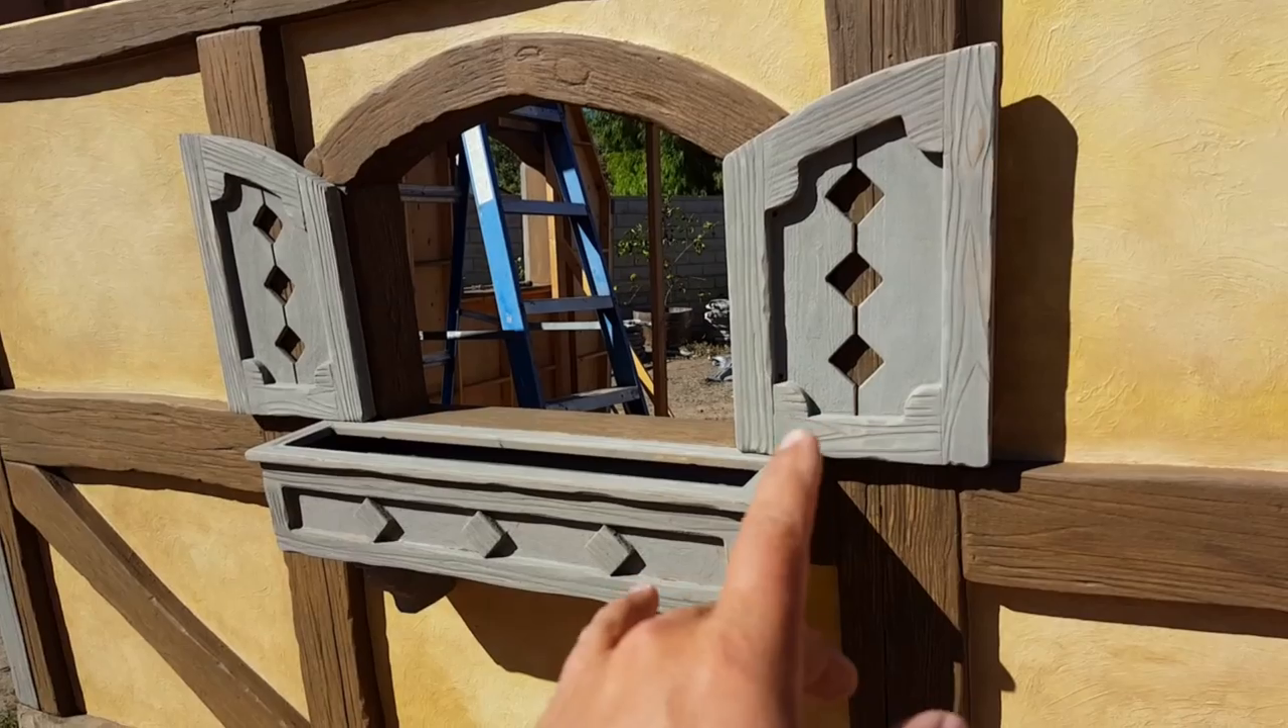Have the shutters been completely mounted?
Yes.